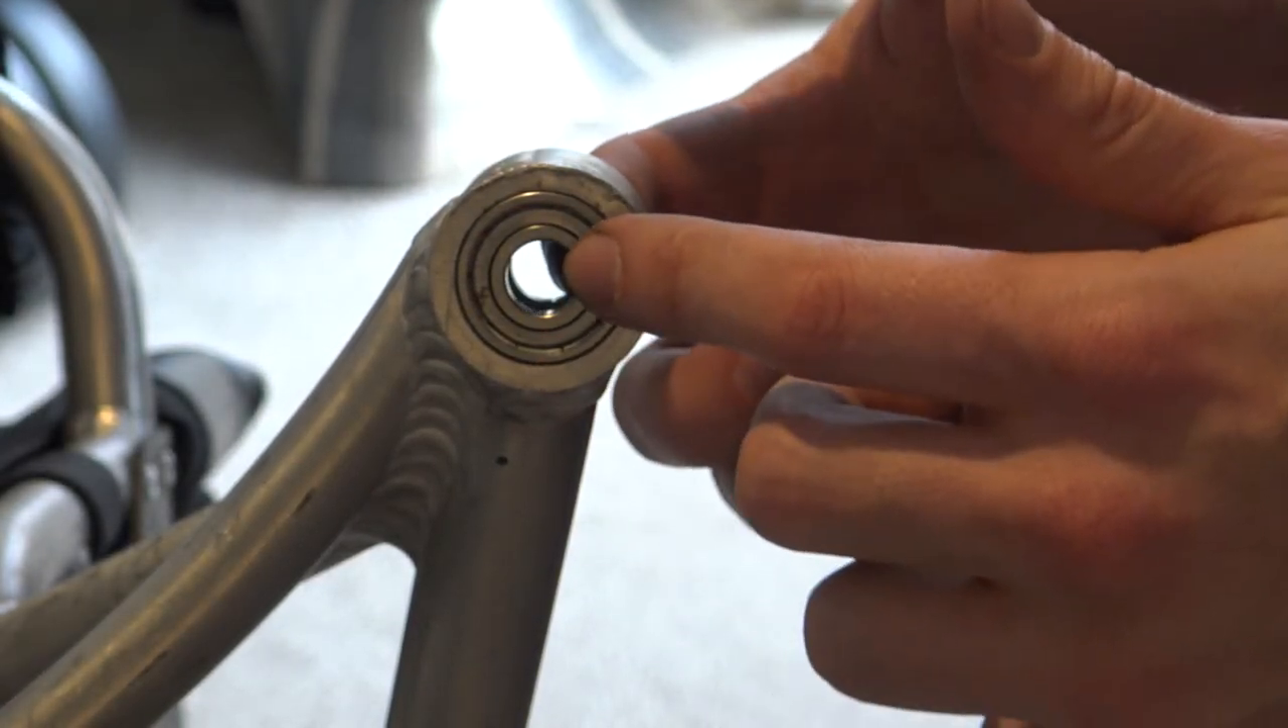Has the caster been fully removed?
Yes.